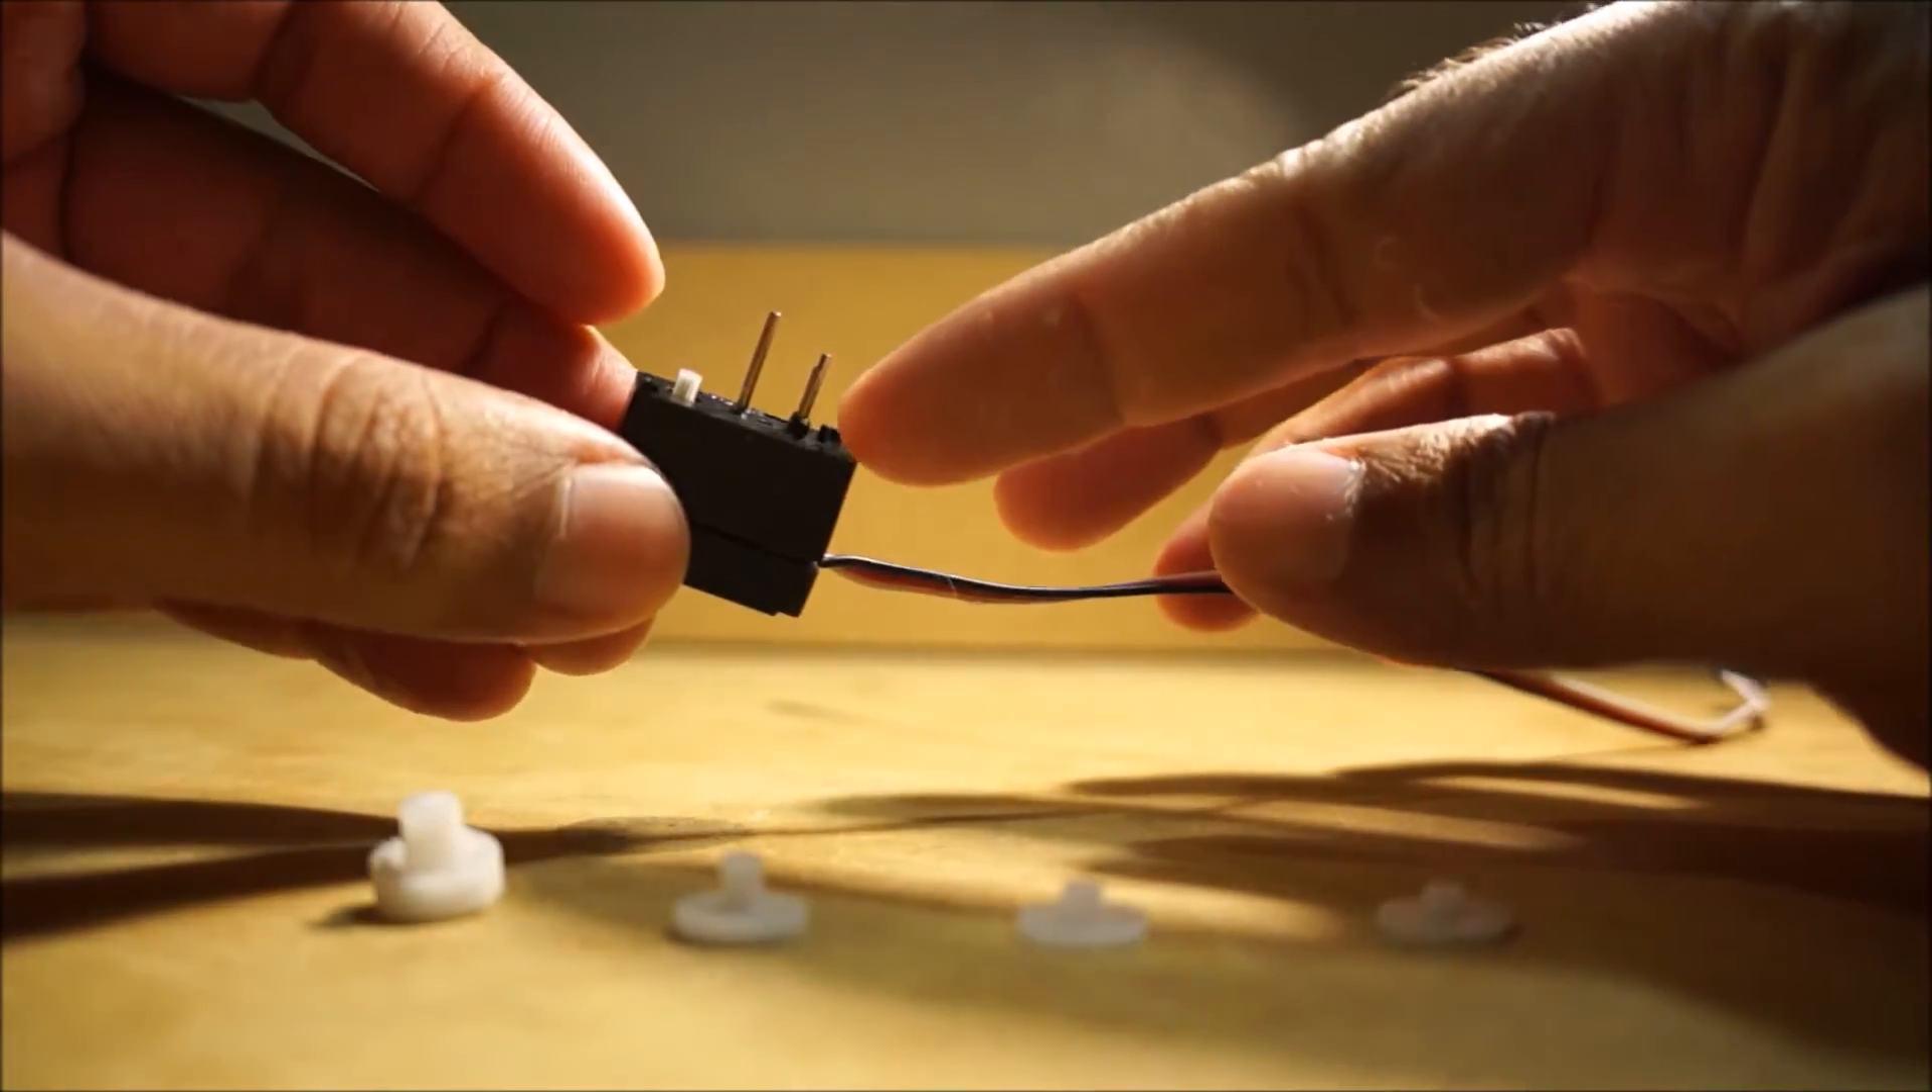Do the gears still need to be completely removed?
No.